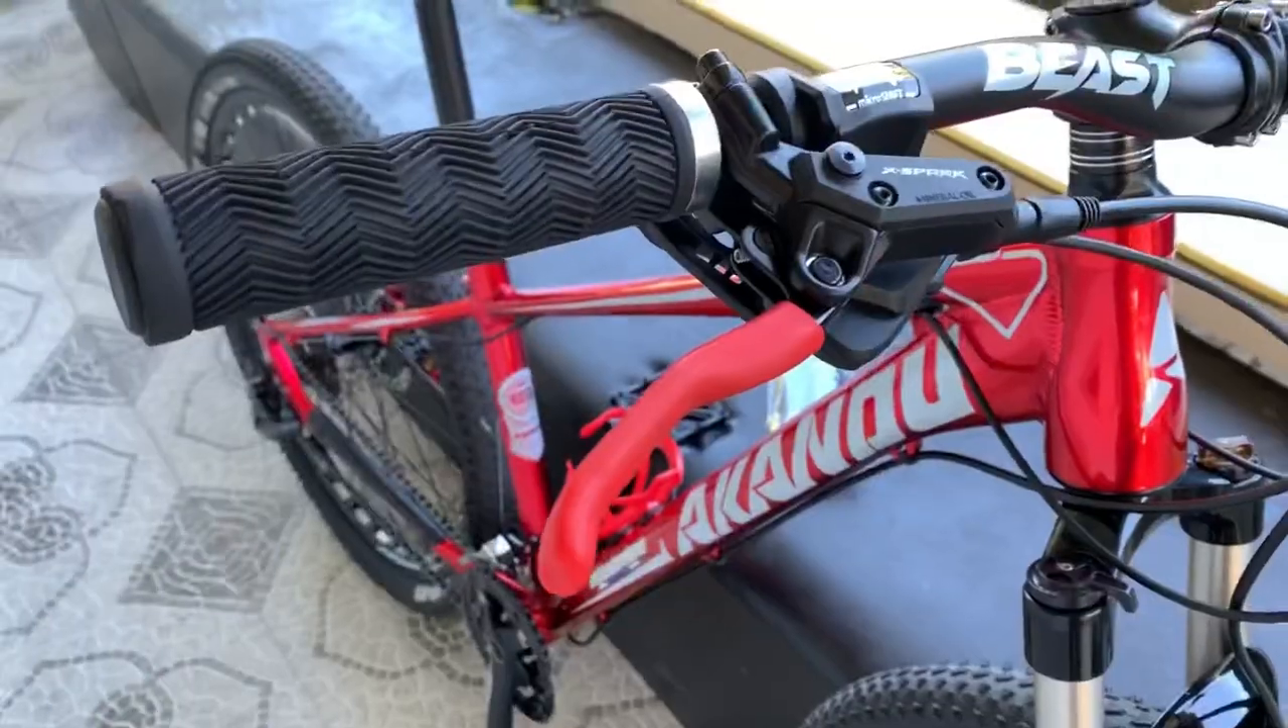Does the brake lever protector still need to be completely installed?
No.